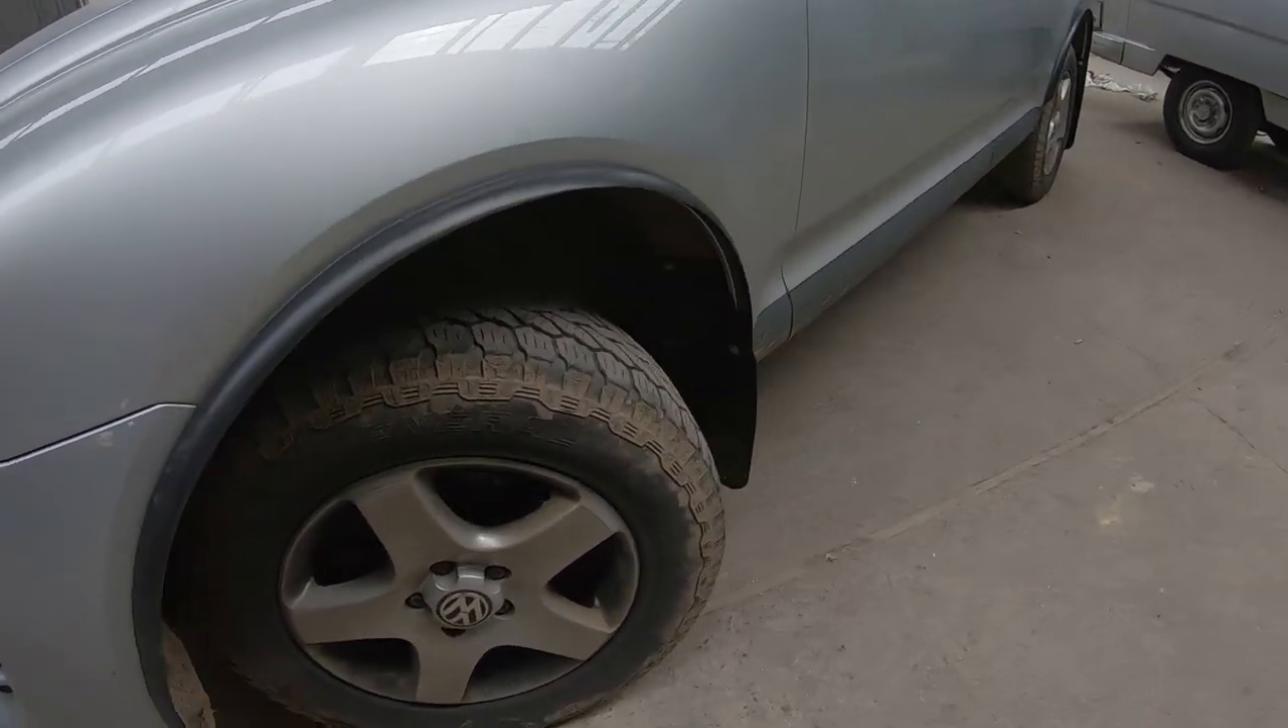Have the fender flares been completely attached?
Yes.